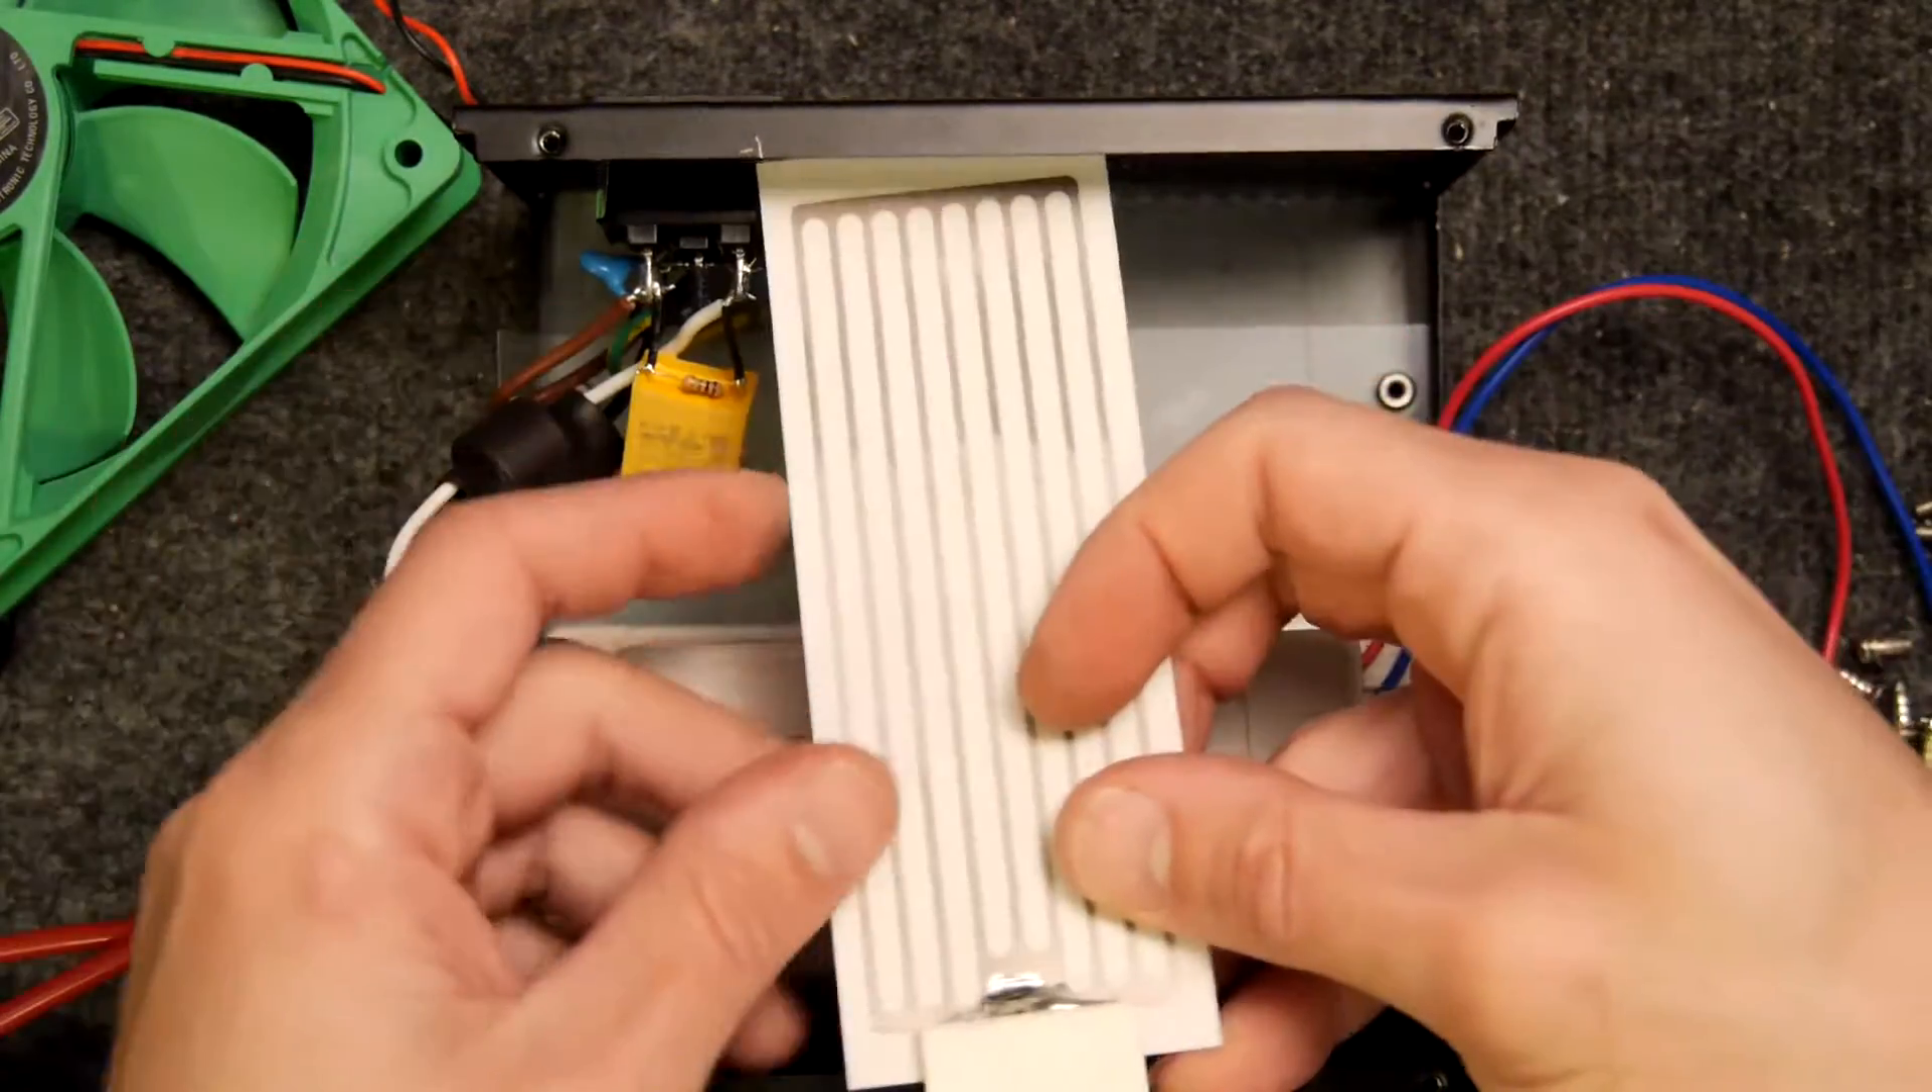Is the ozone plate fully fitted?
No.